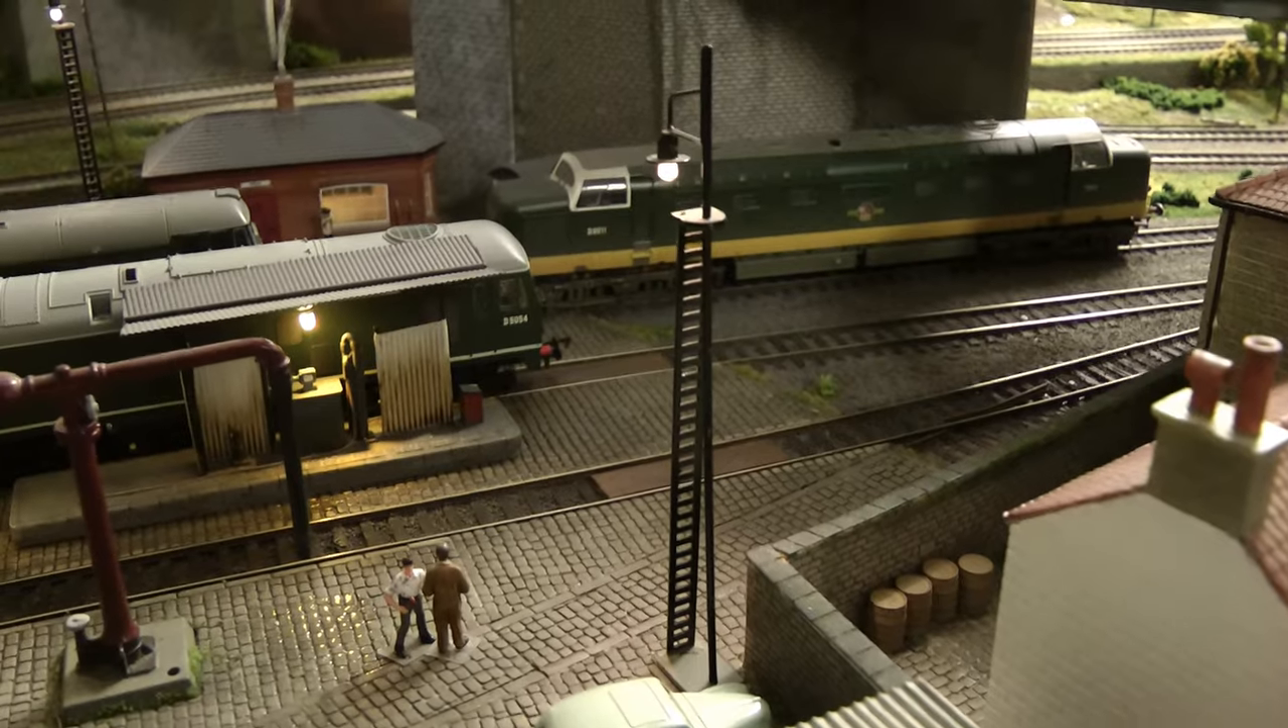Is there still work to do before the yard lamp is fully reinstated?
No.